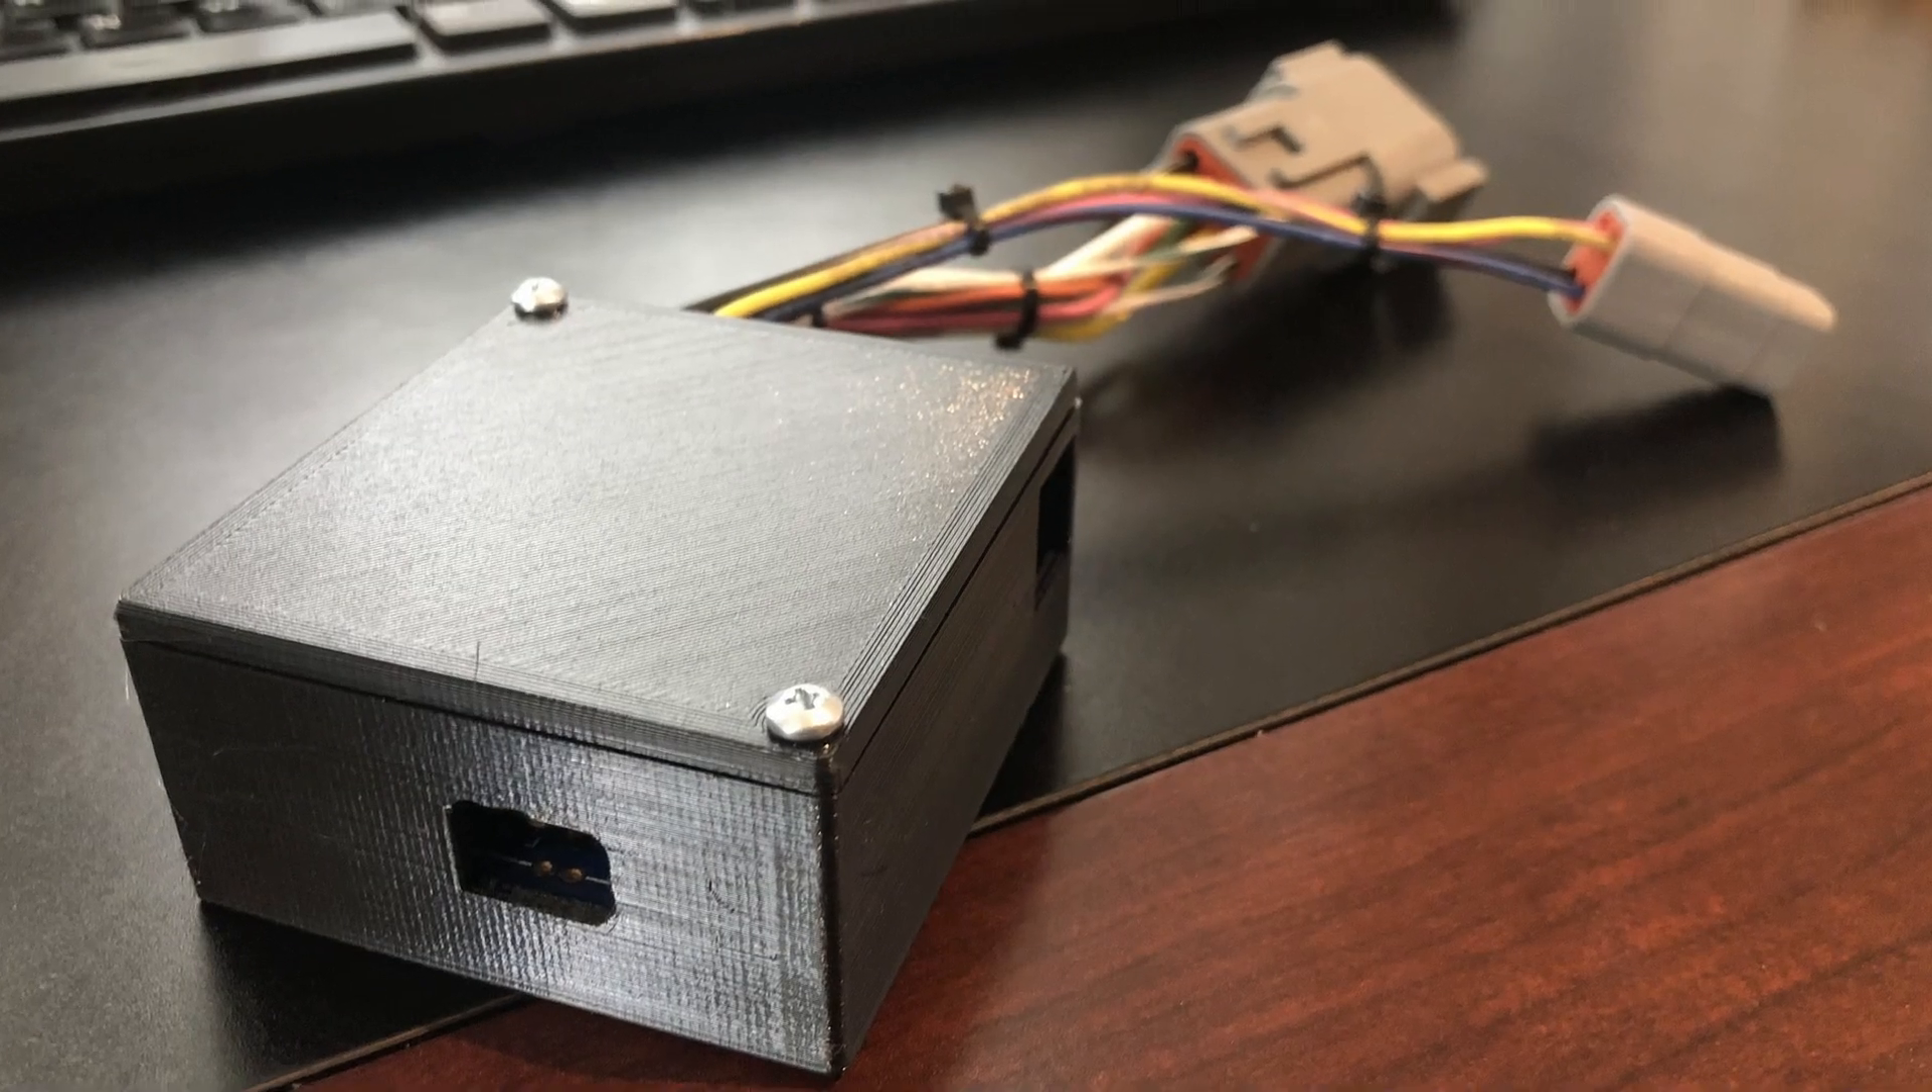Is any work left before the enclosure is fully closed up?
No.